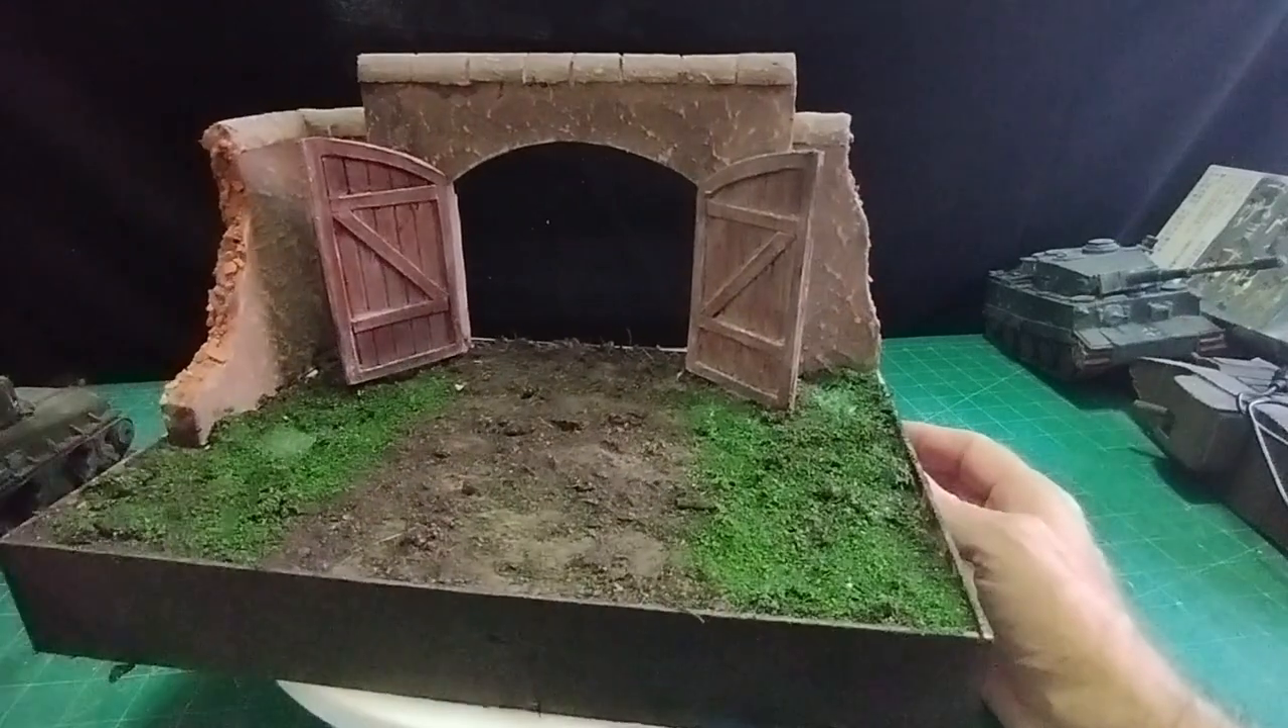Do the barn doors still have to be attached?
No.